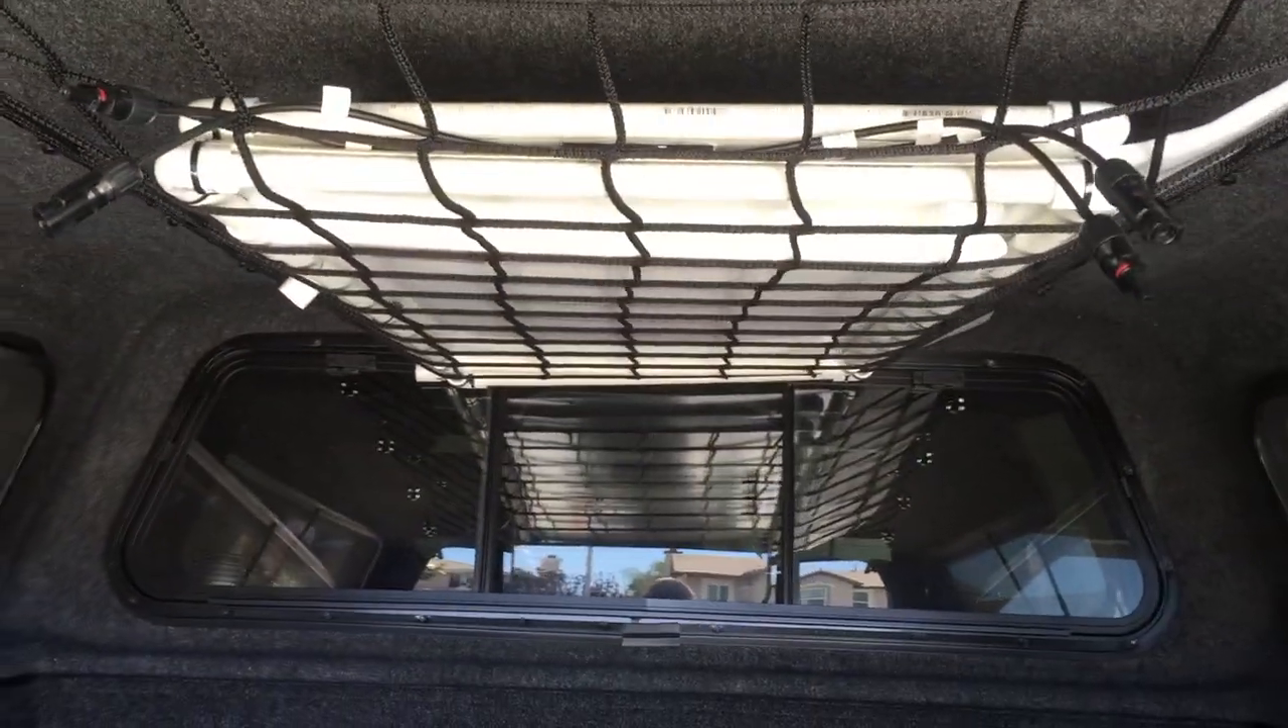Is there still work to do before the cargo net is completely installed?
No.